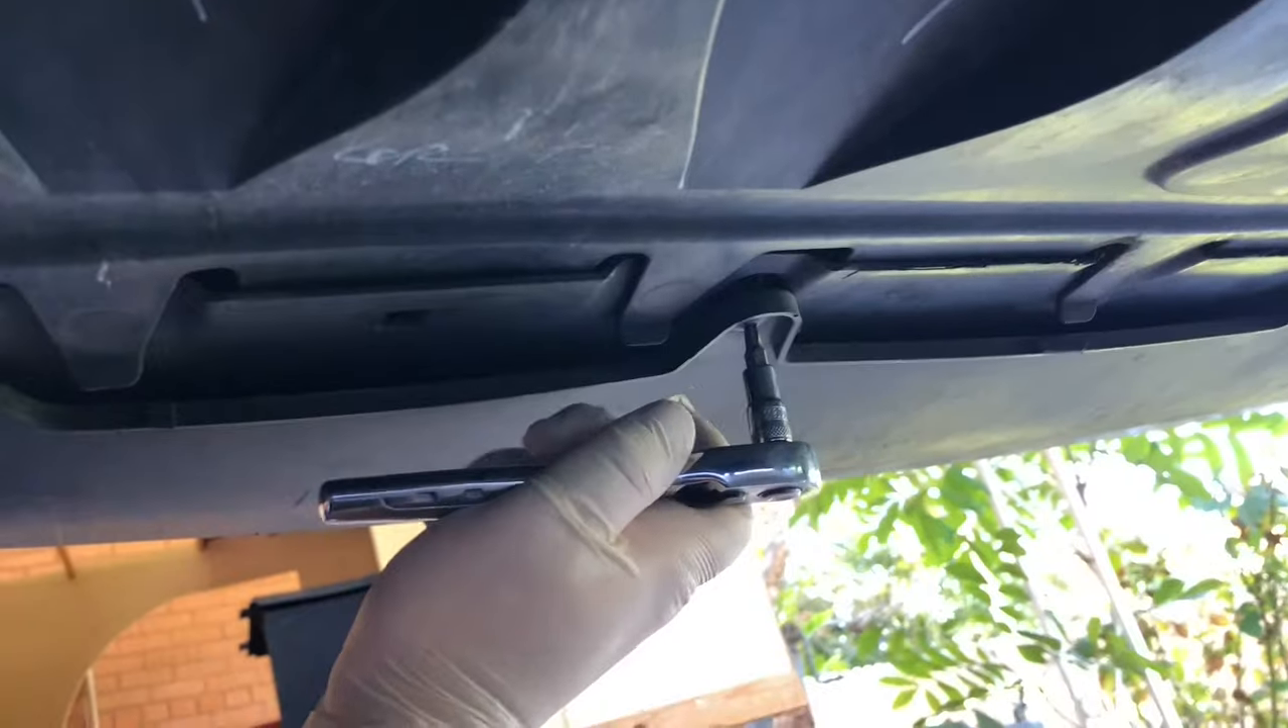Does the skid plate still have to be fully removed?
Yes.